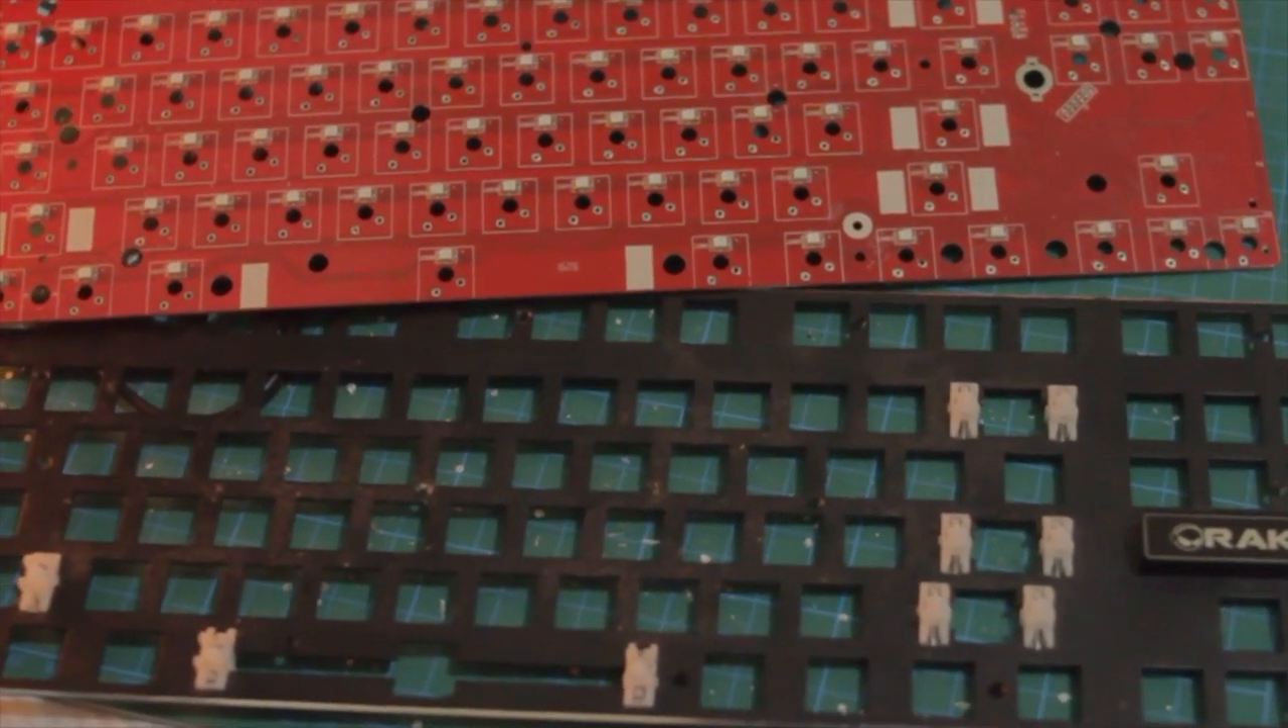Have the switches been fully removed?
Yes.